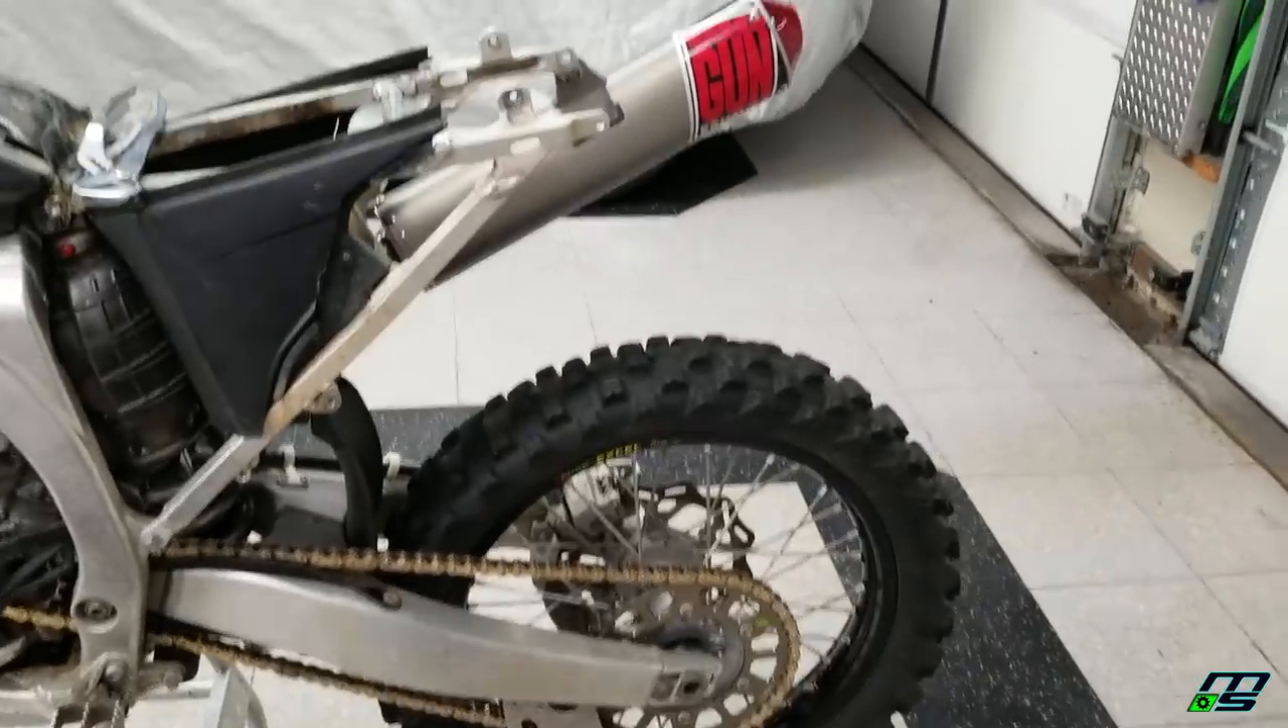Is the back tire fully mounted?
Yes.